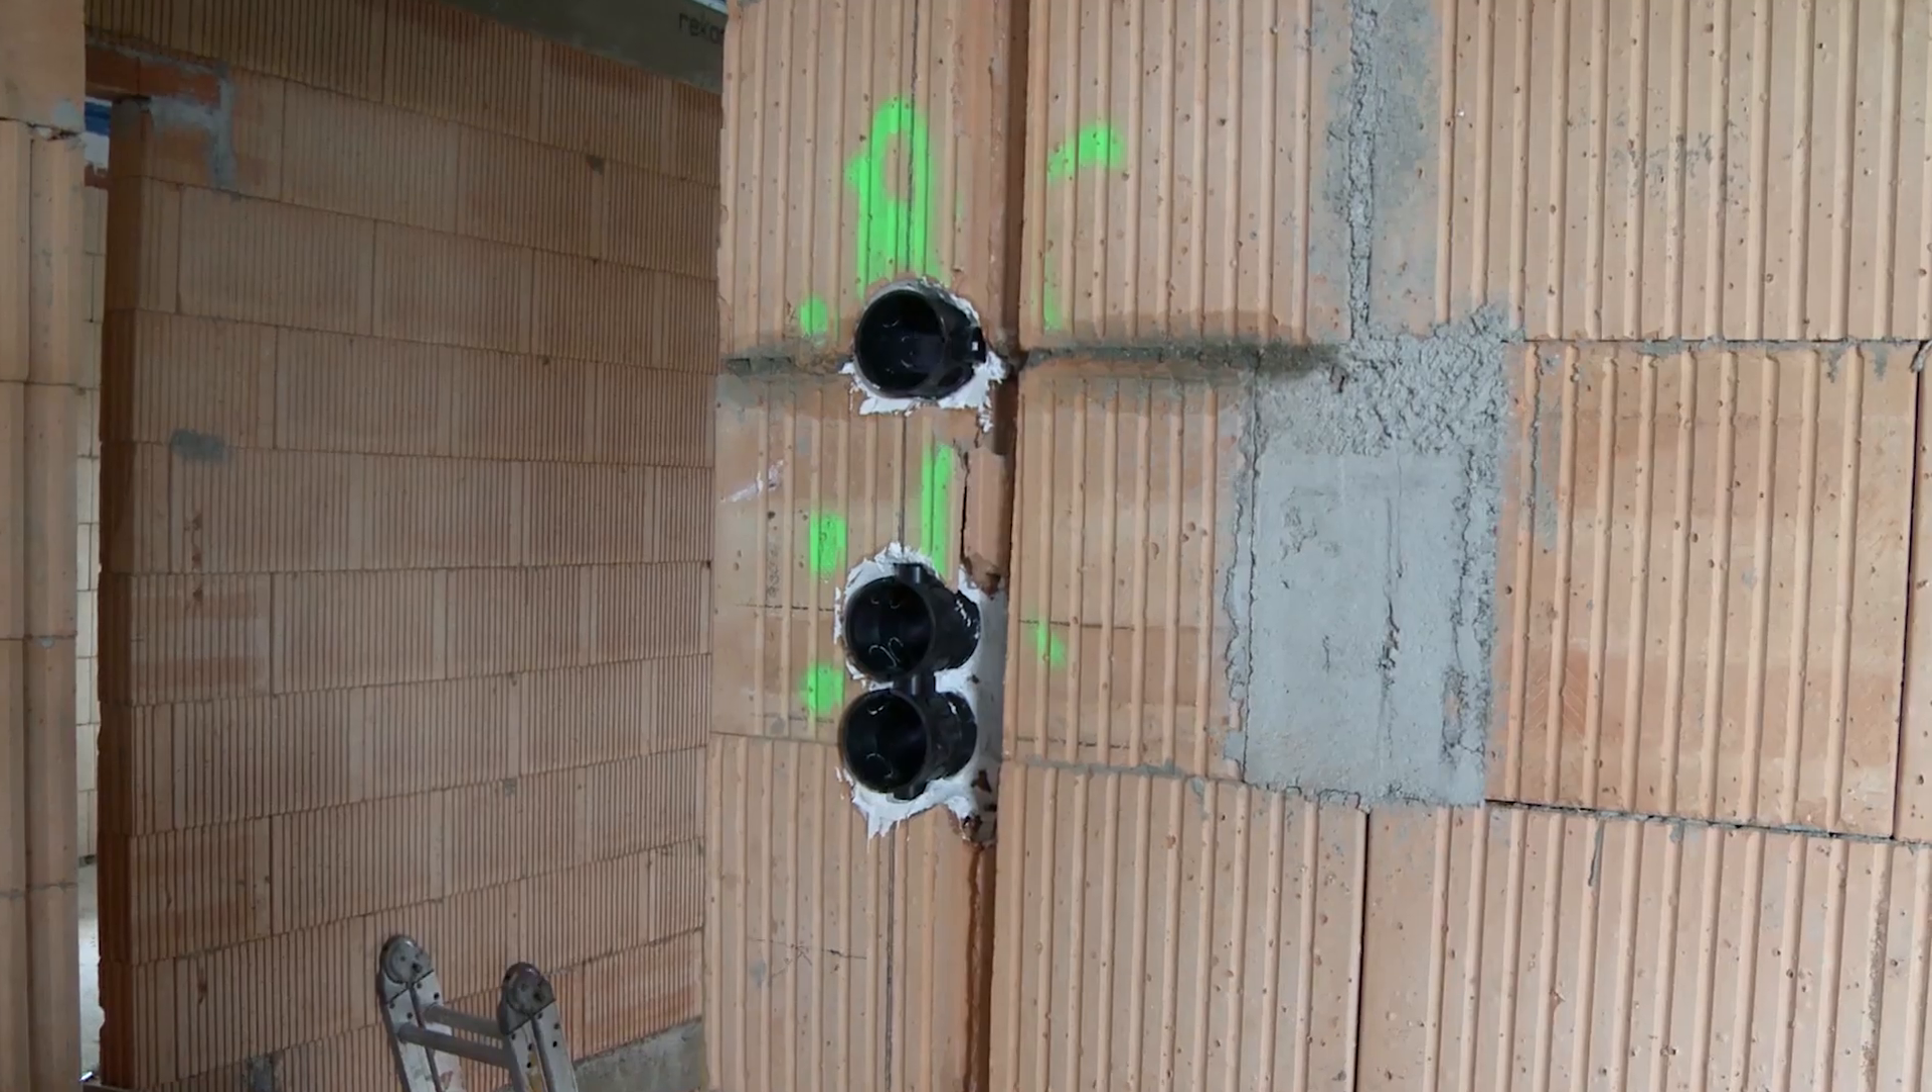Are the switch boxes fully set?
Yes.